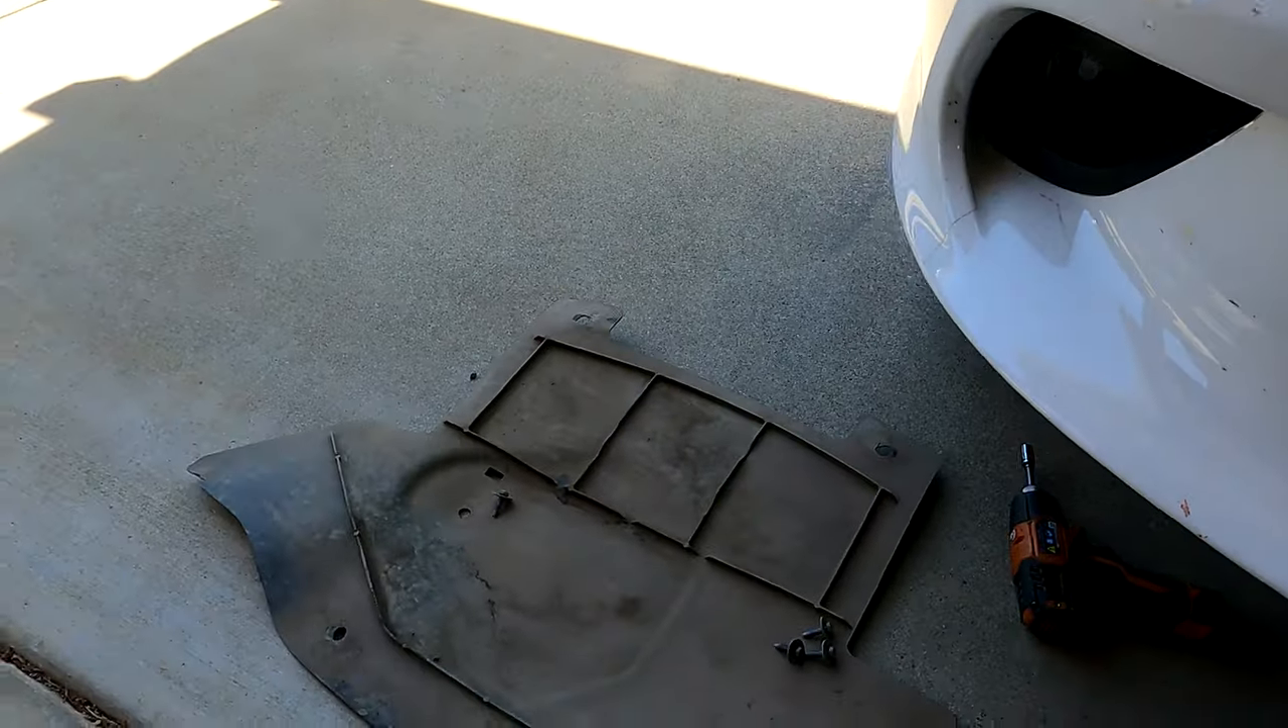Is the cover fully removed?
Yes.